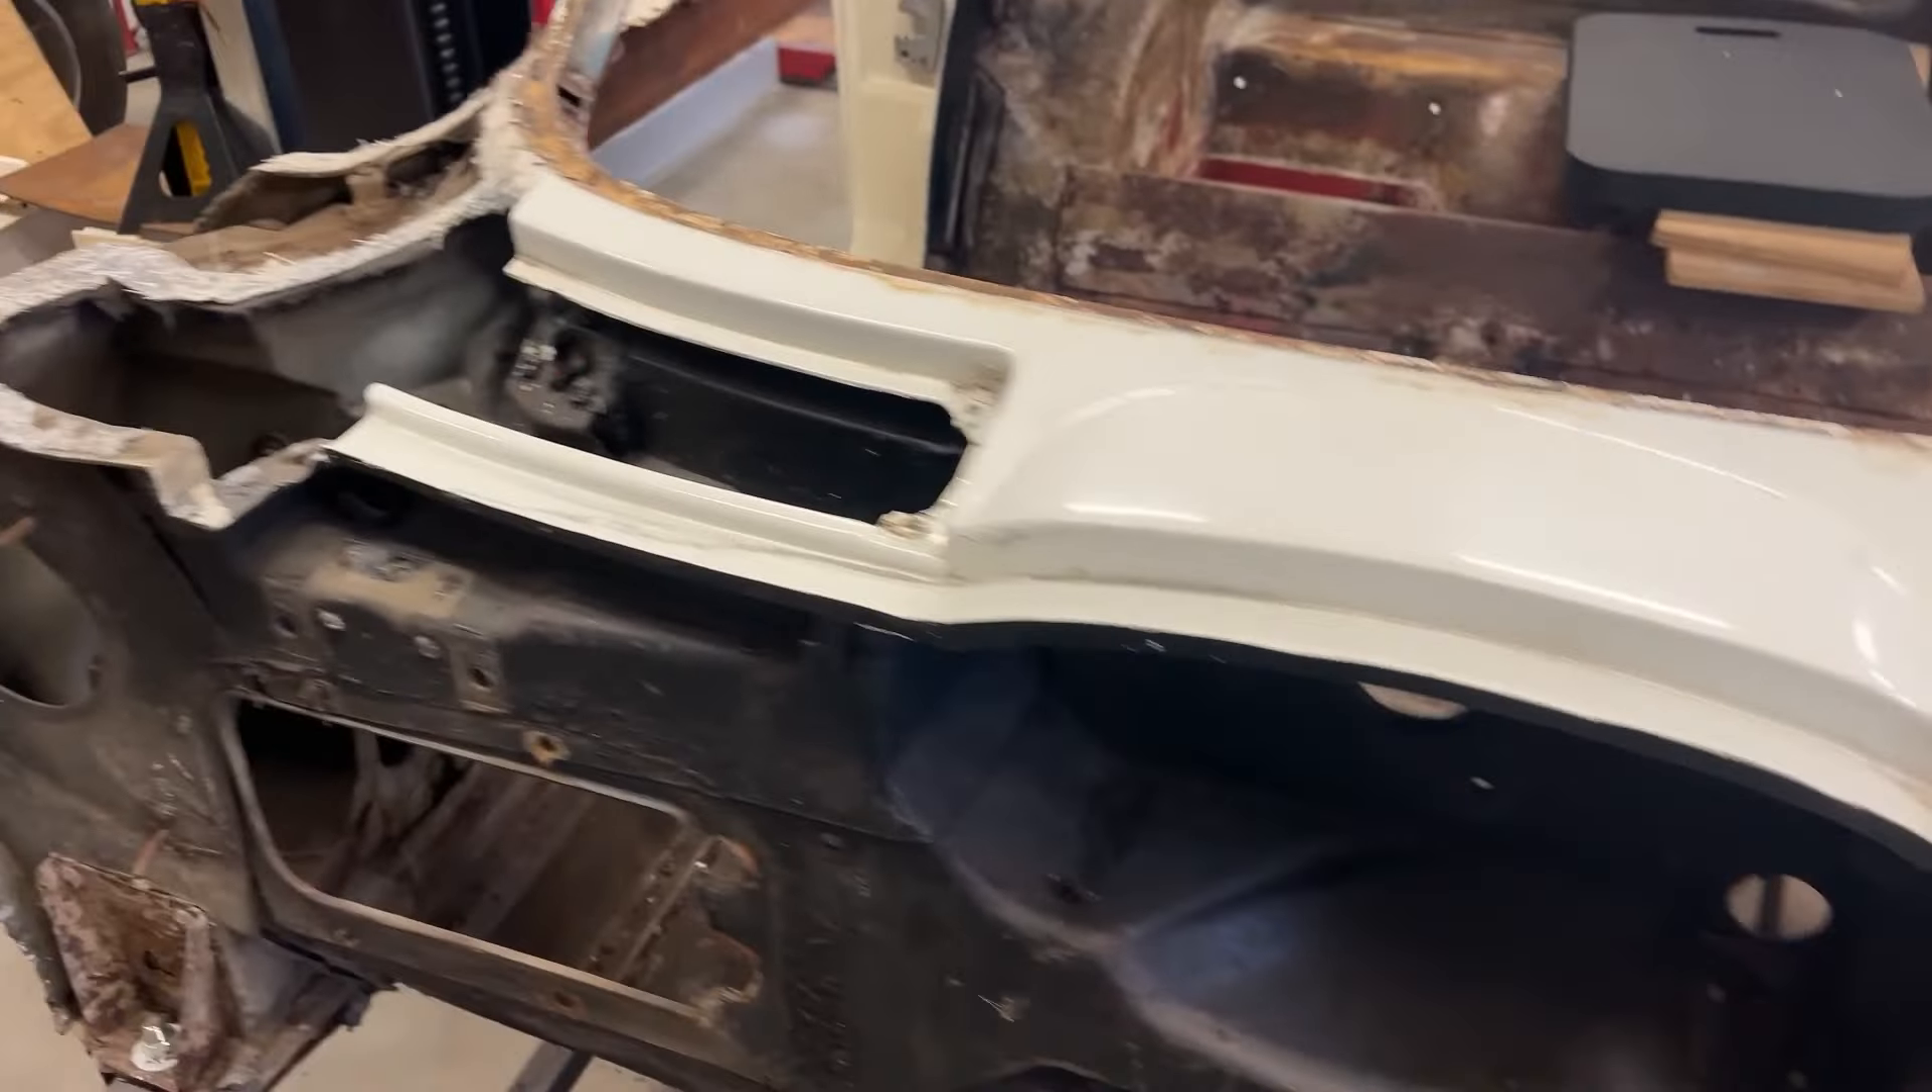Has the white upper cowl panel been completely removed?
No.